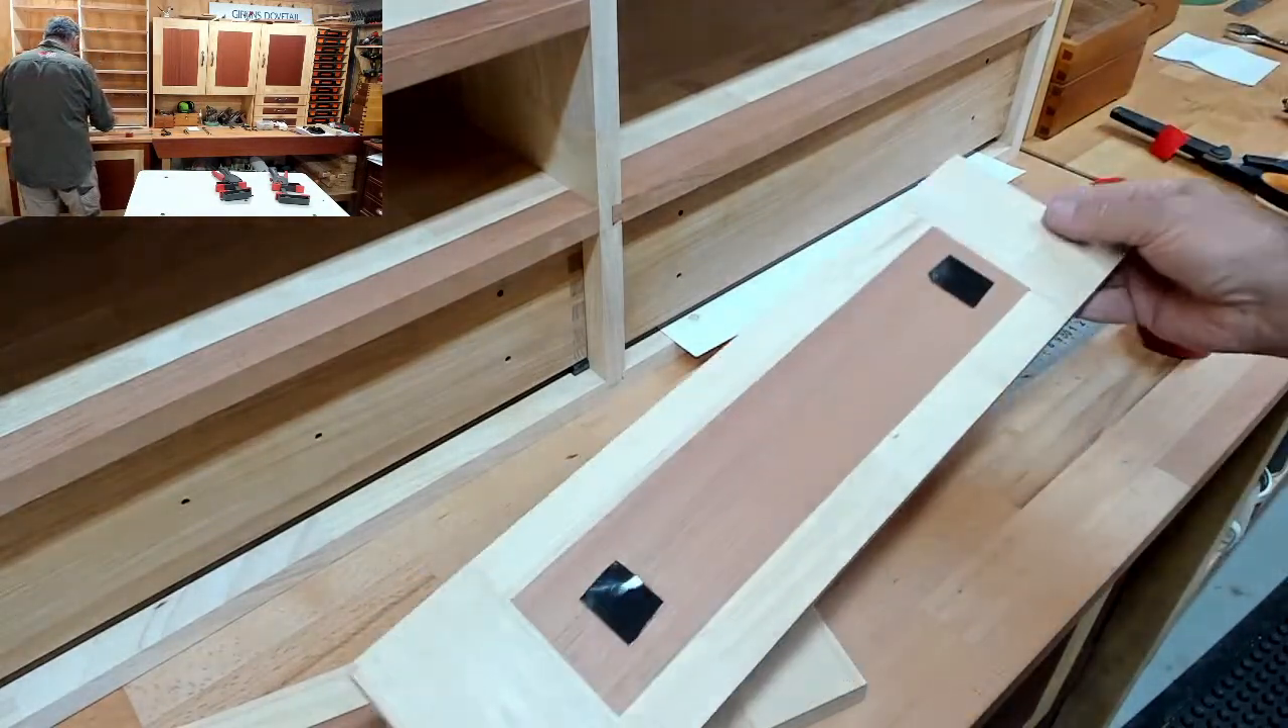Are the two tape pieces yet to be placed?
No.